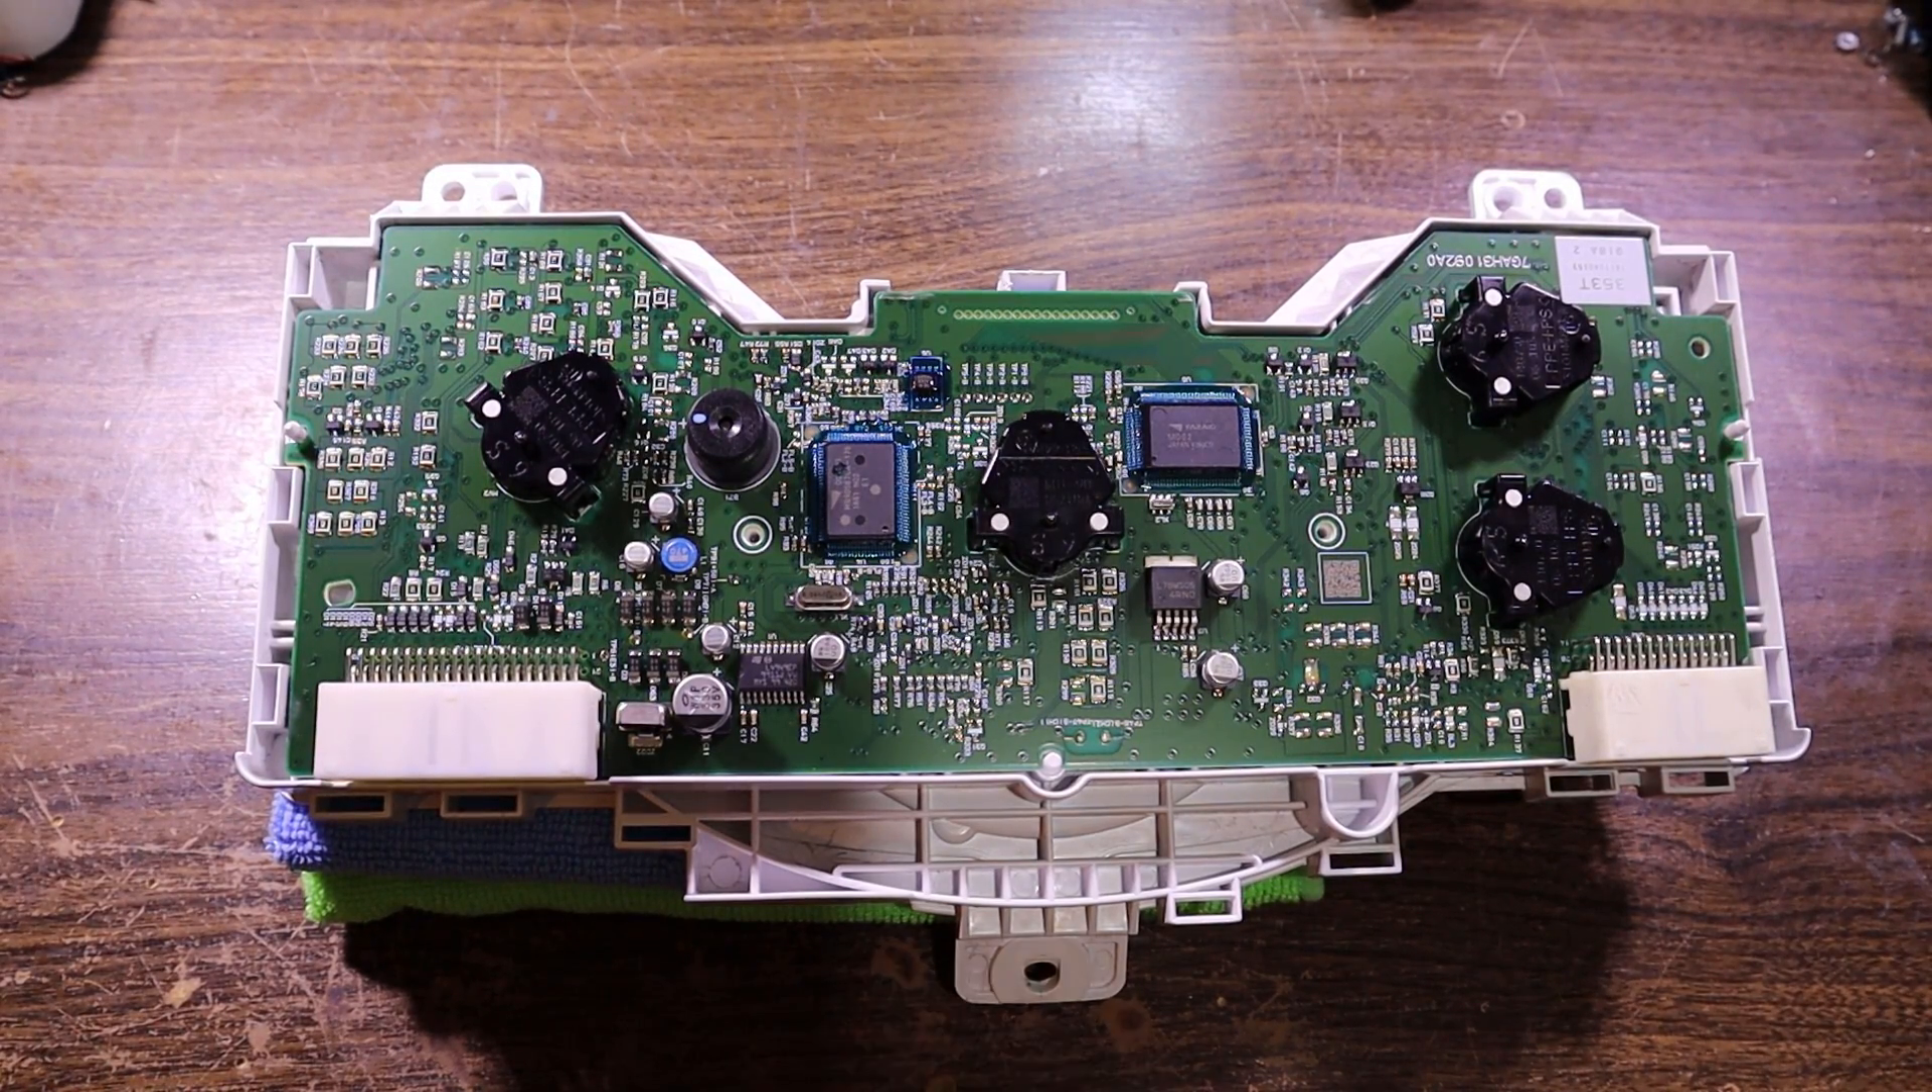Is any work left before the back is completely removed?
No.